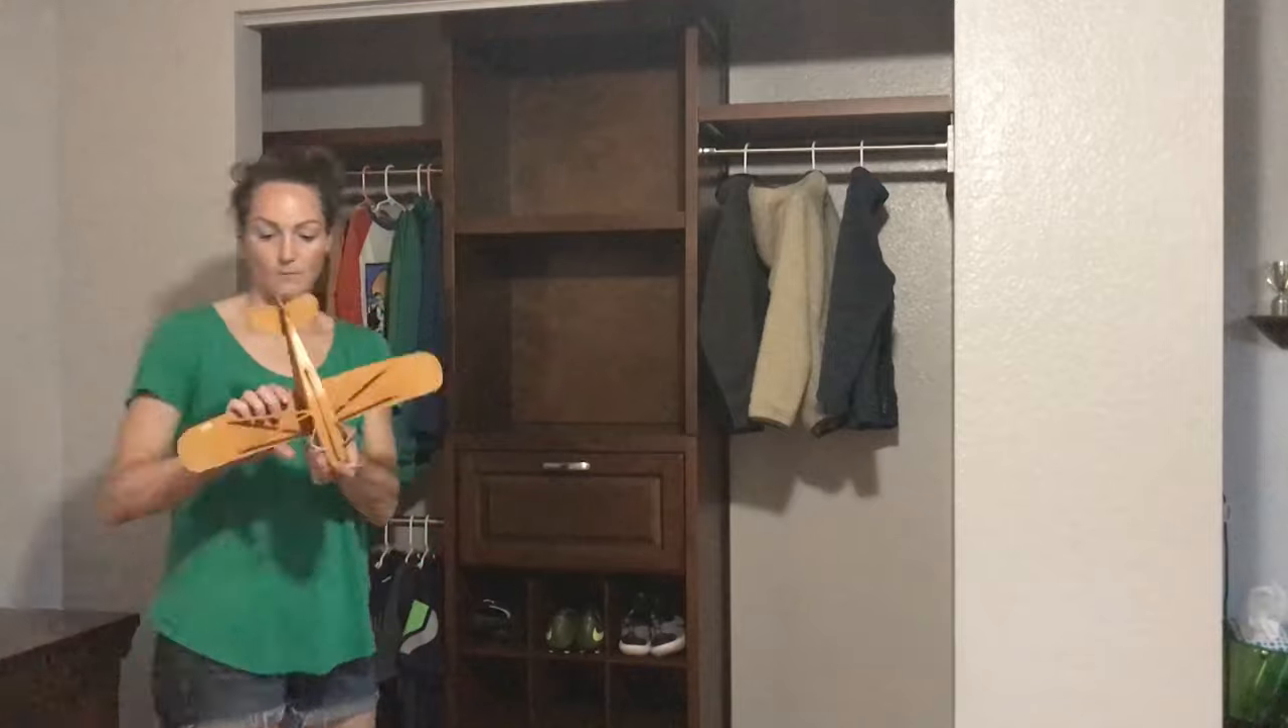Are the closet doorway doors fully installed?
No.